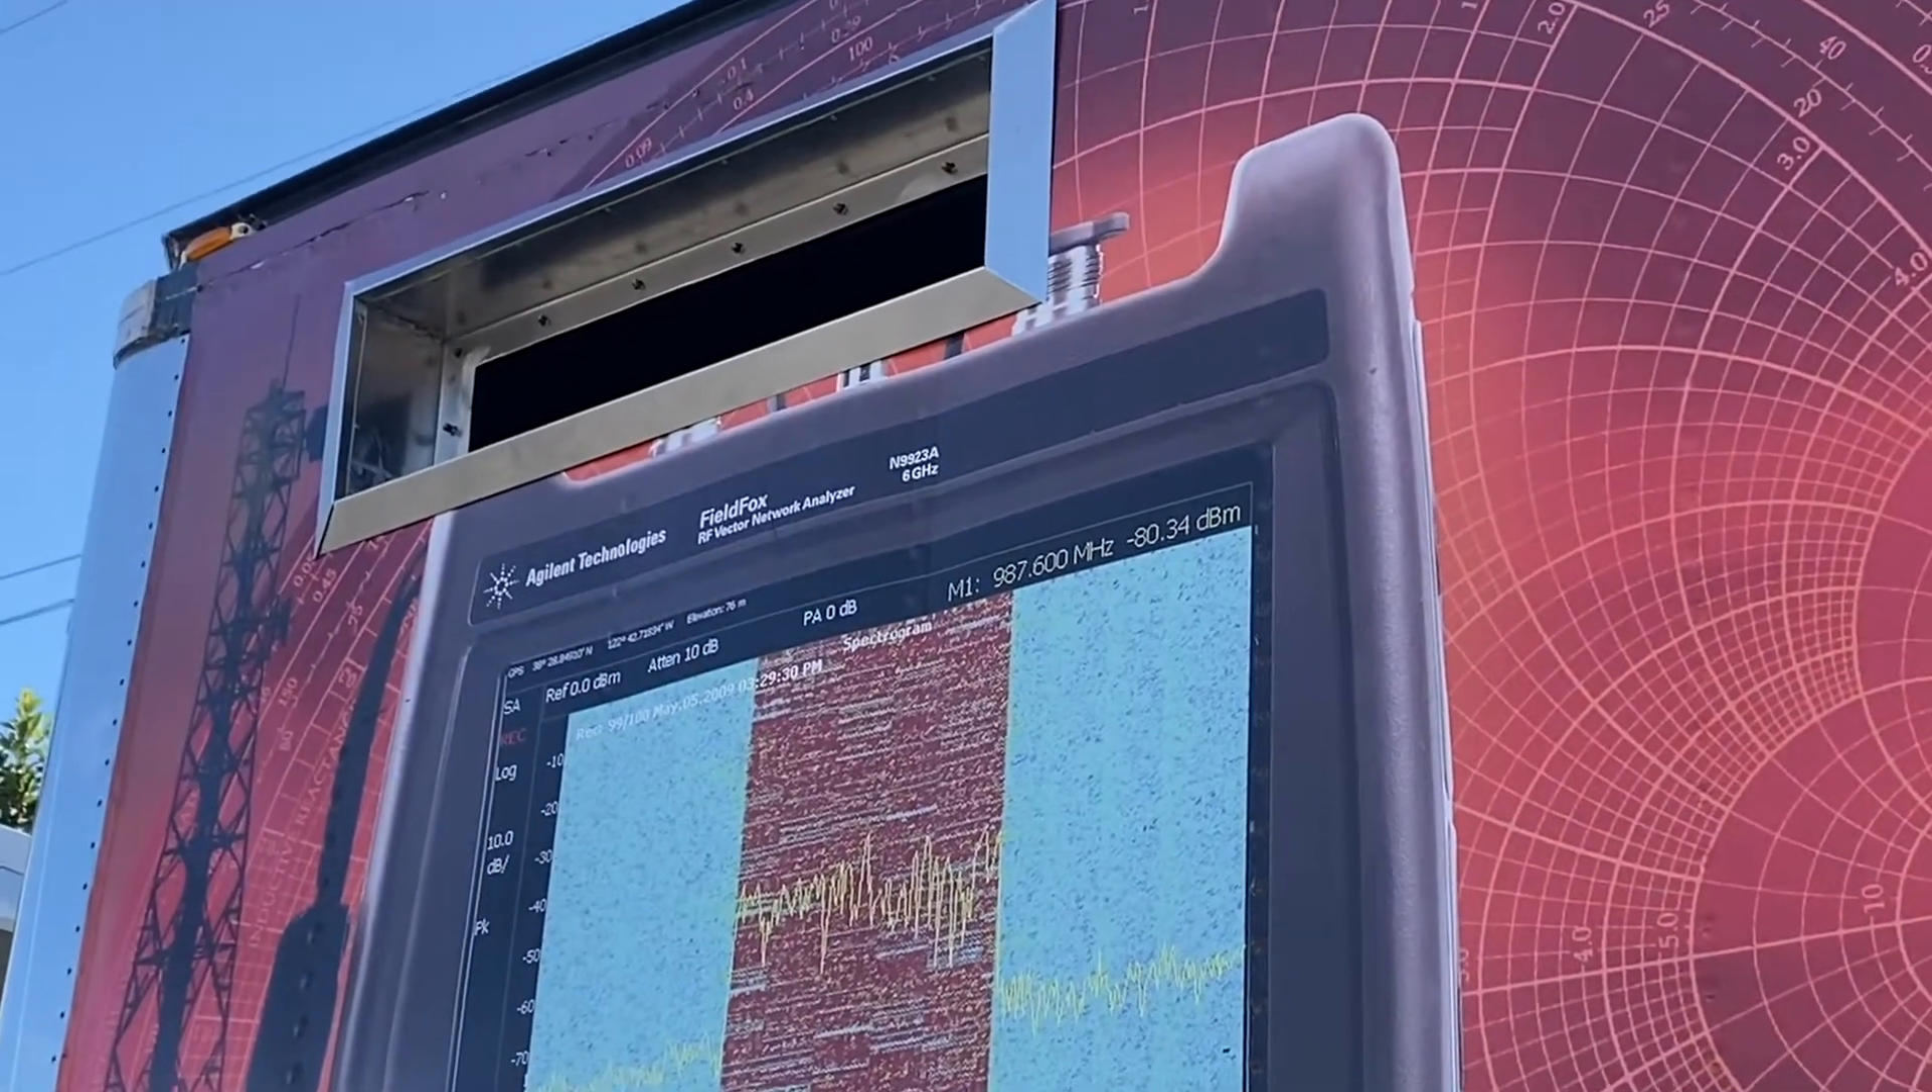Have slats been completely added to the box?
No.